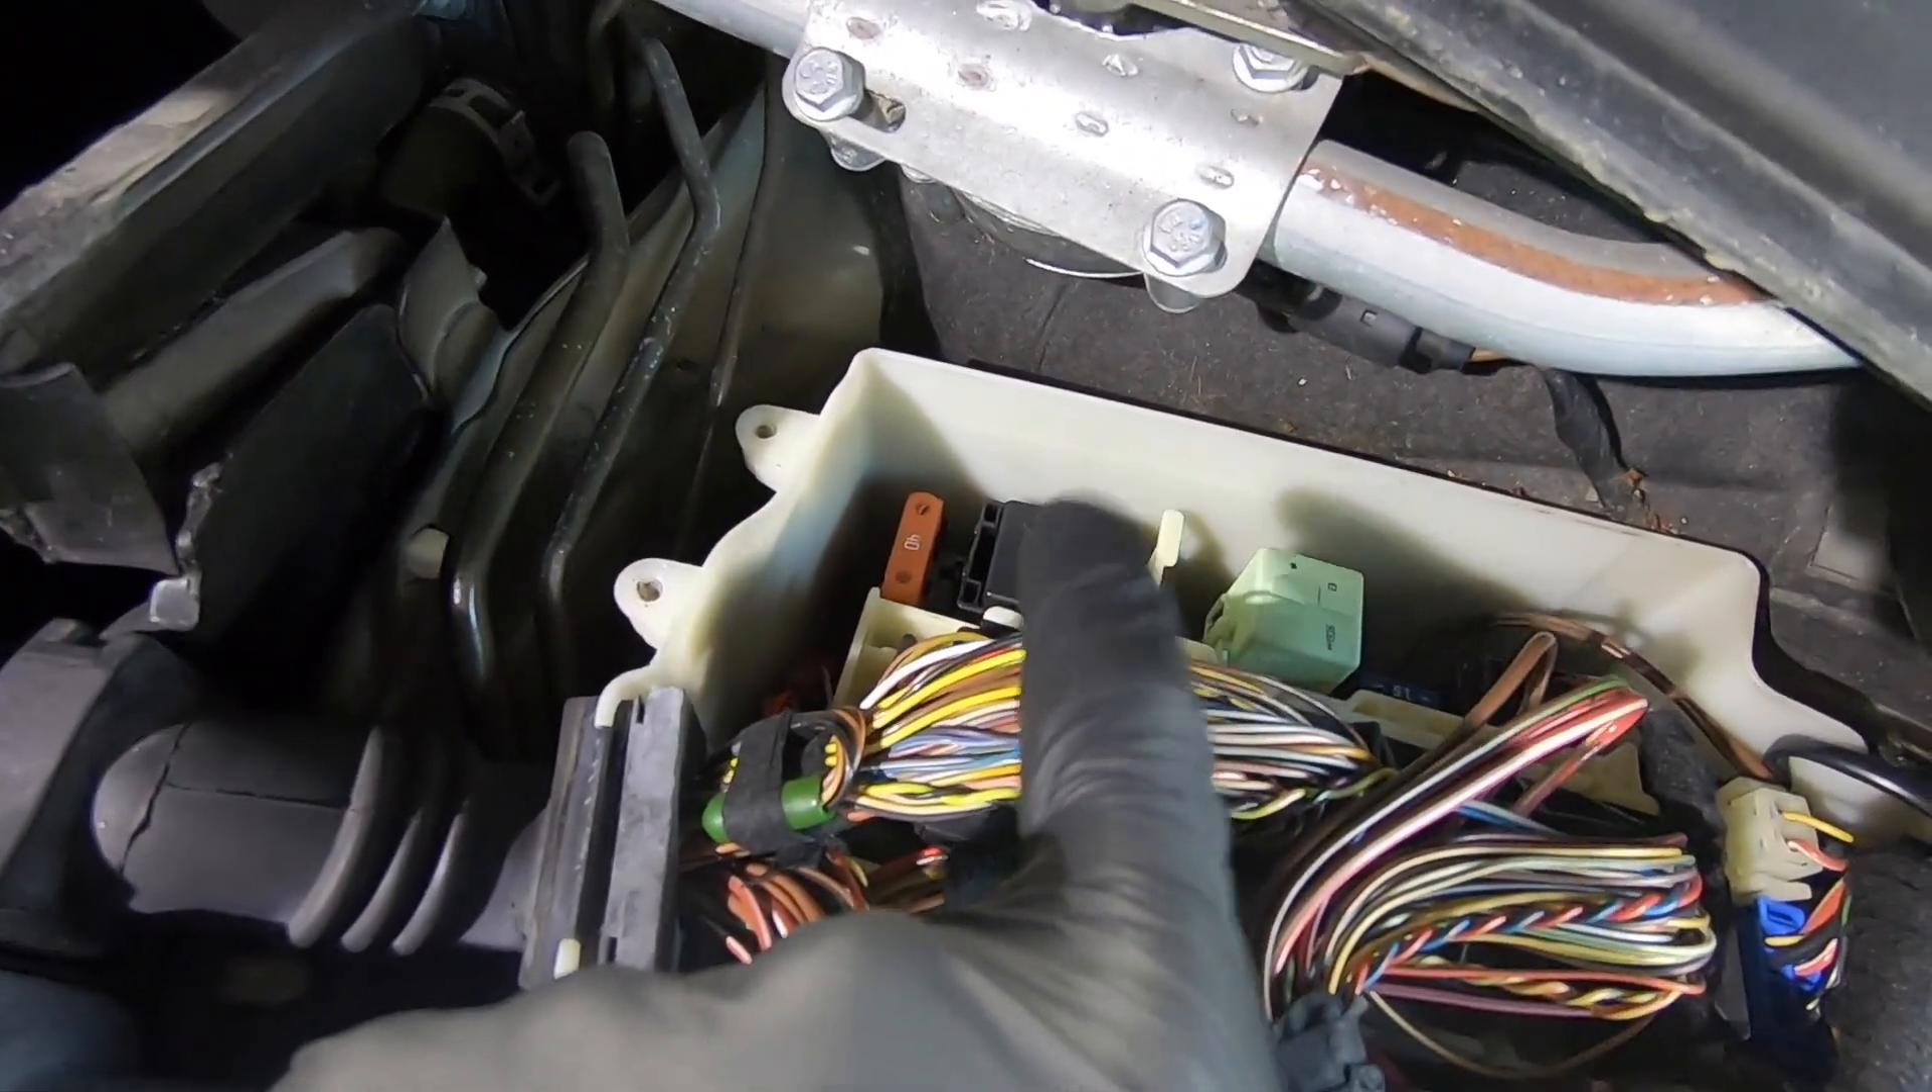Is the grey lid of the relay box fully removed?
Yes.